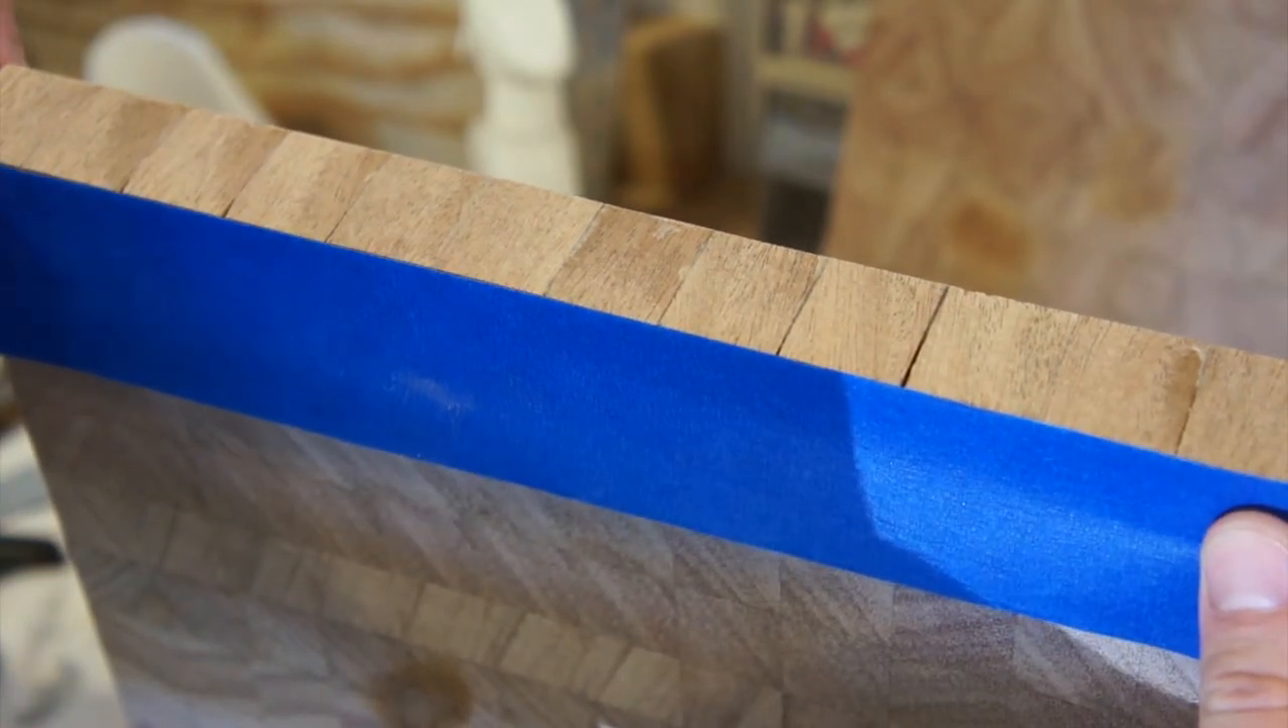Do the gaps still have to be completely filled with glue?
Yes.